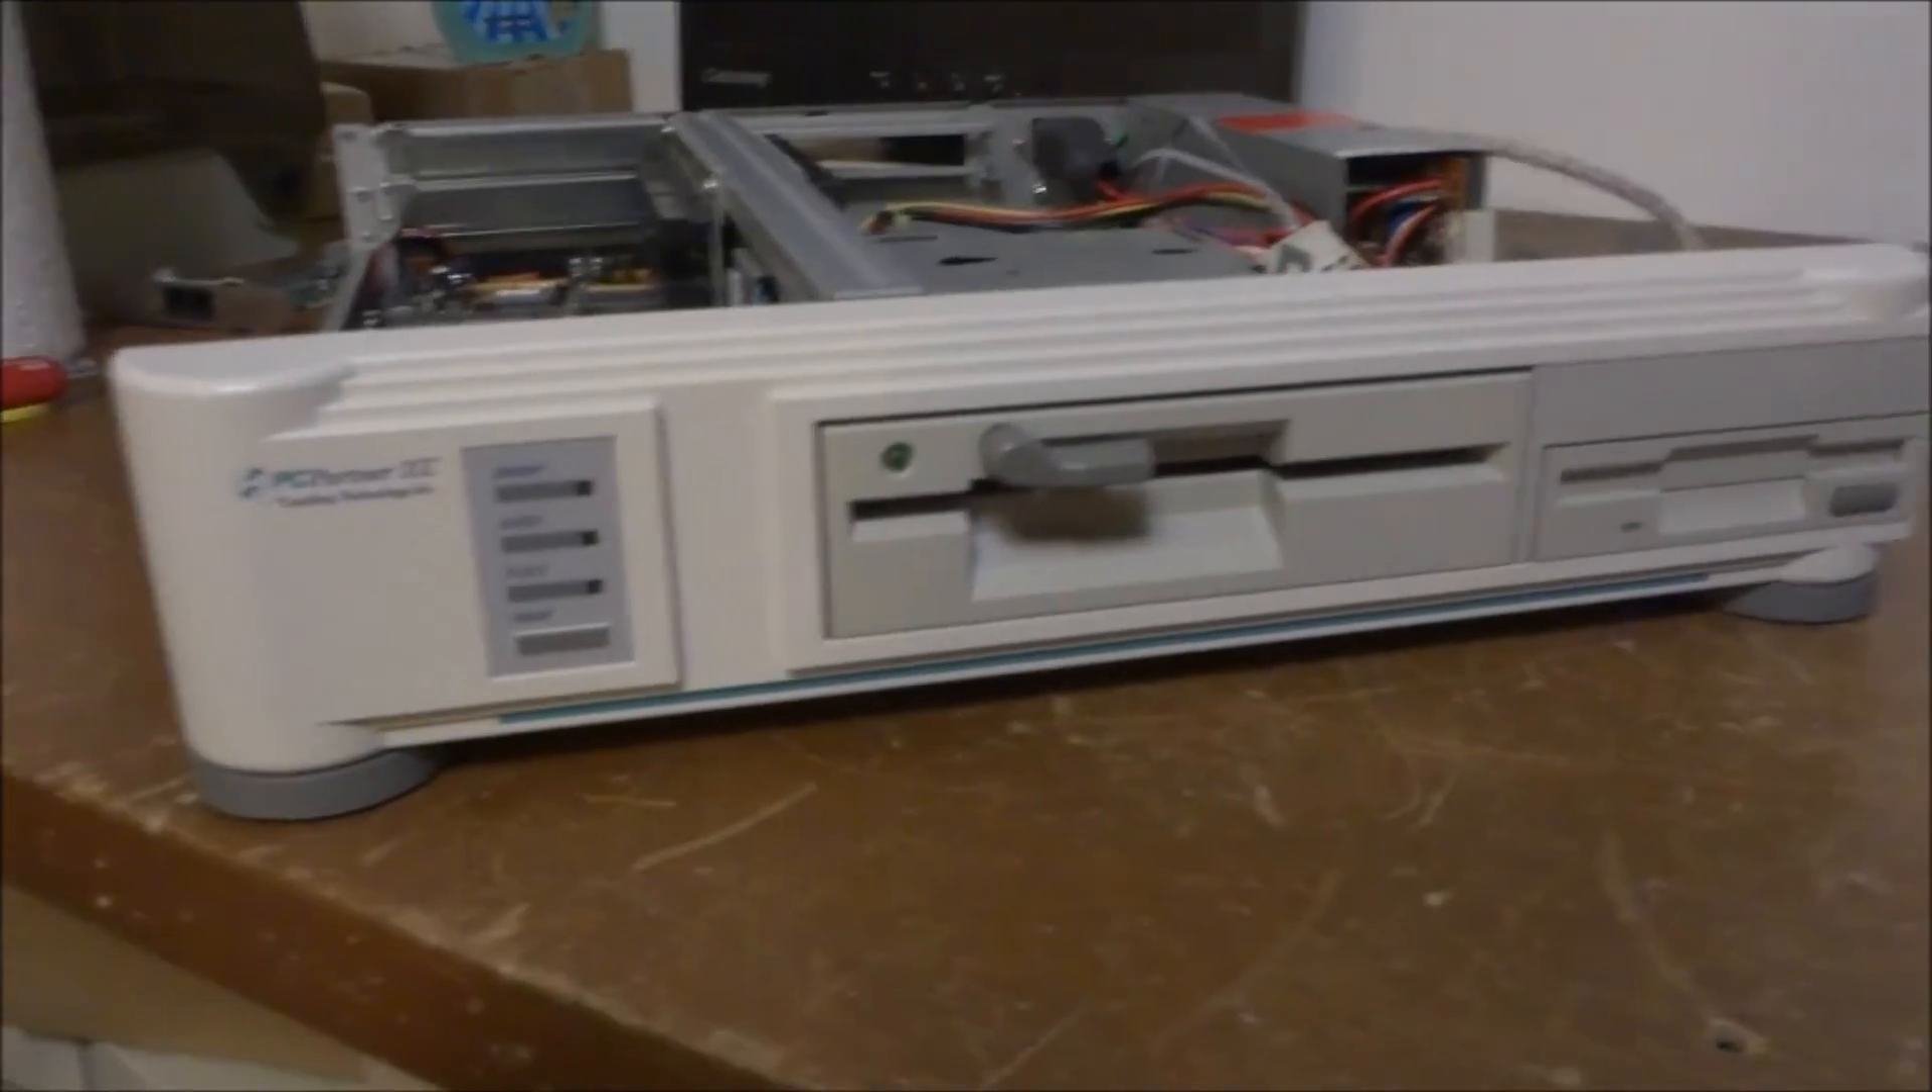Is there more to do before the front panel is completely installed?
No.